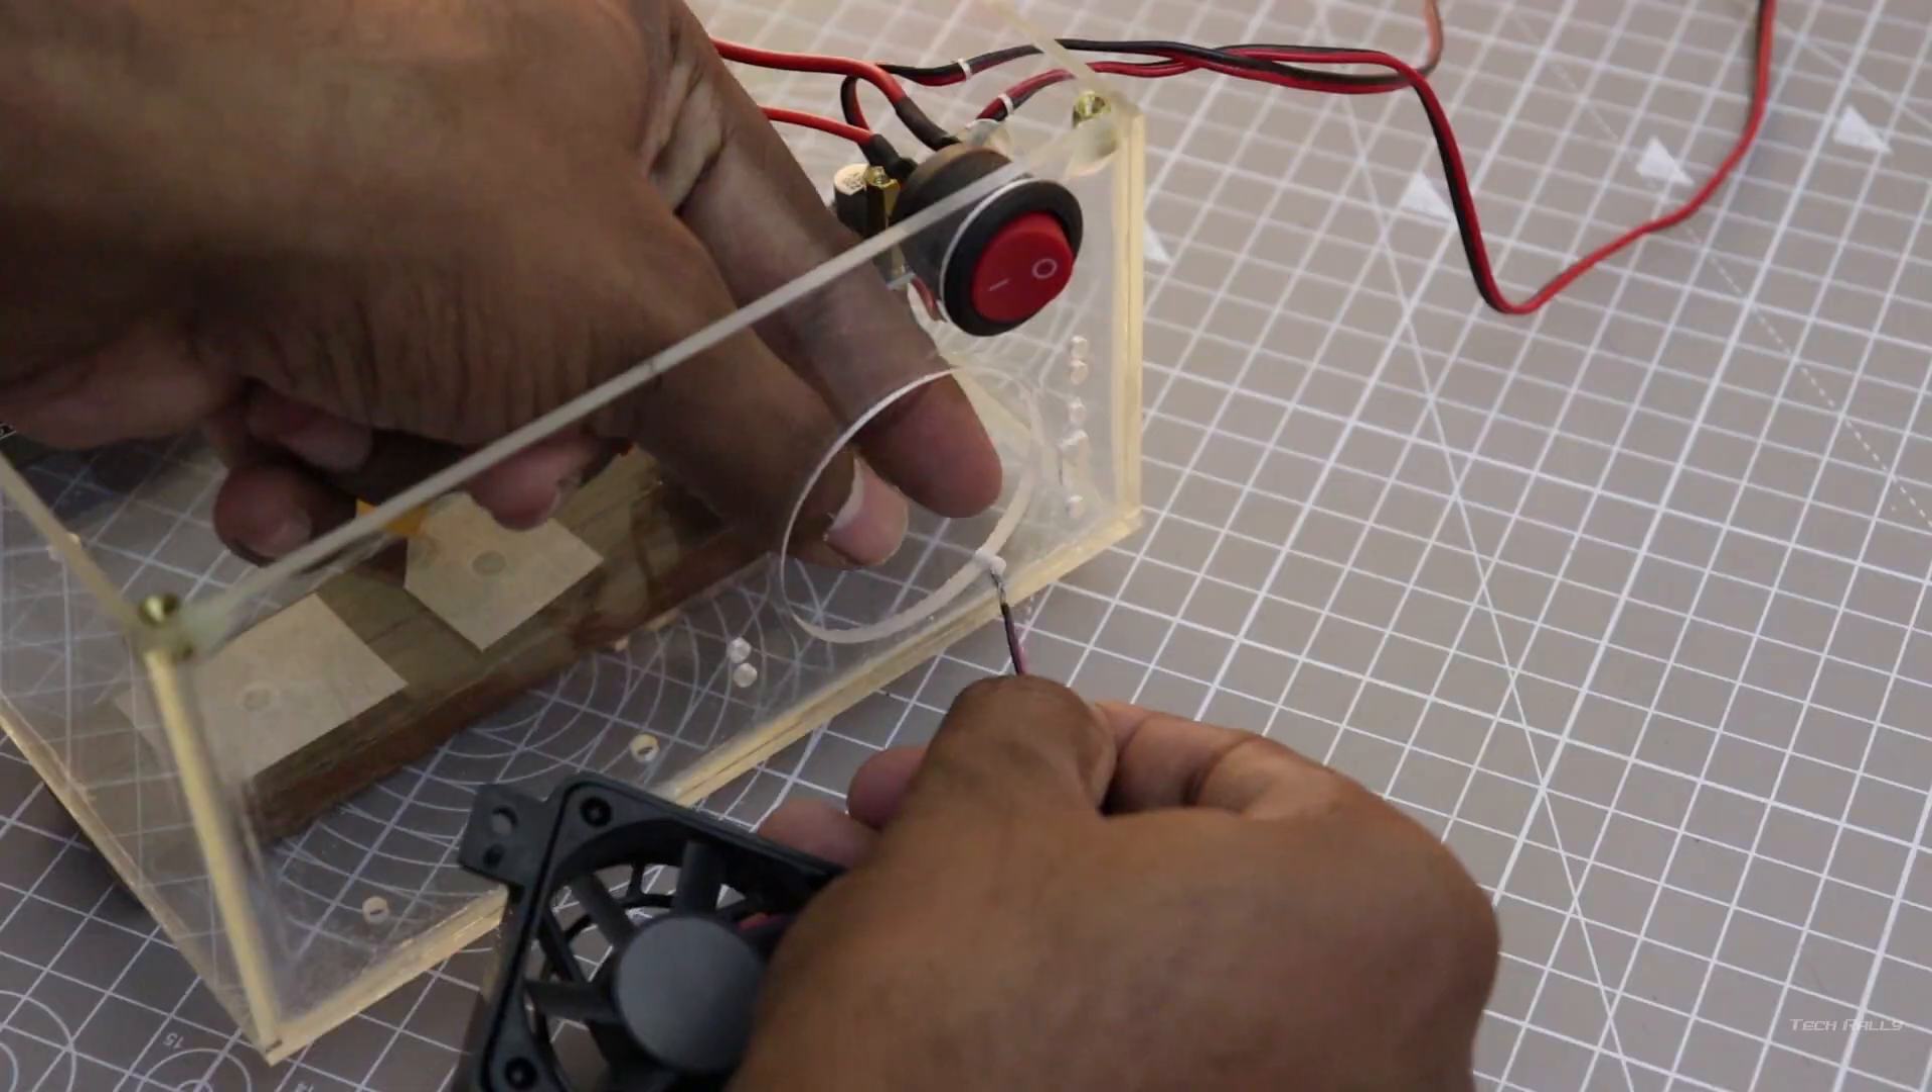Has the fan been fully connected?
No.